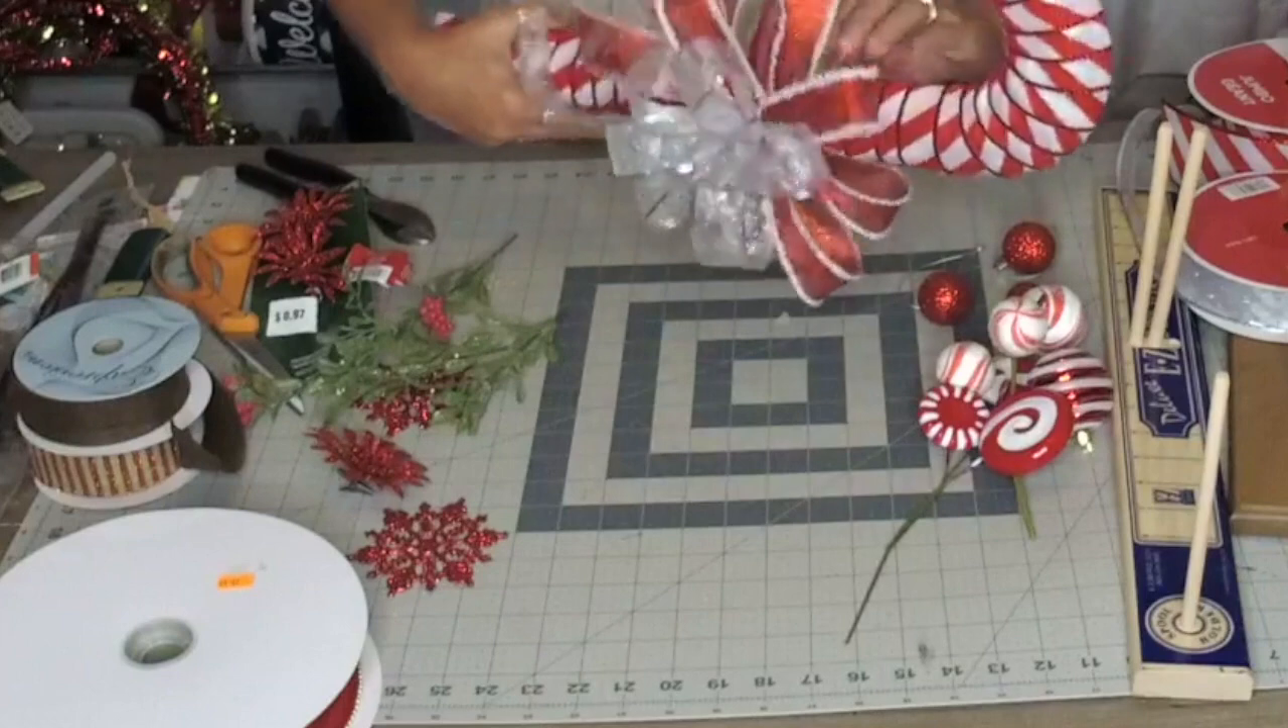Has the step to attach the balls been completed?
No.